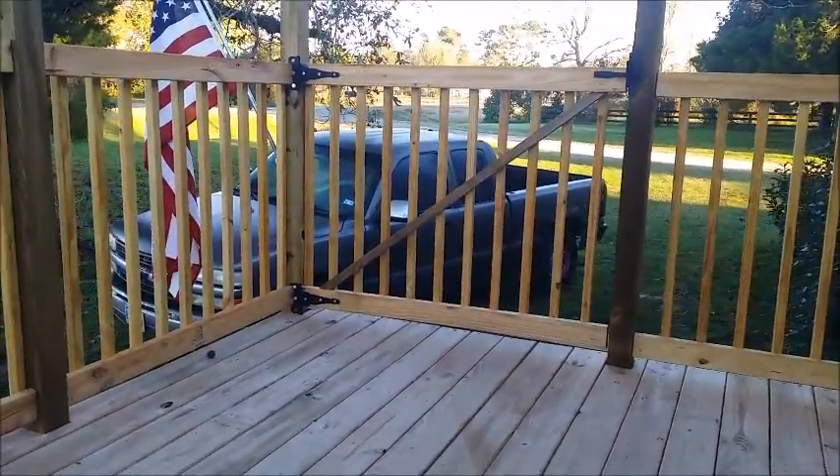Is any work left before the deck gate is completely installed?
No.